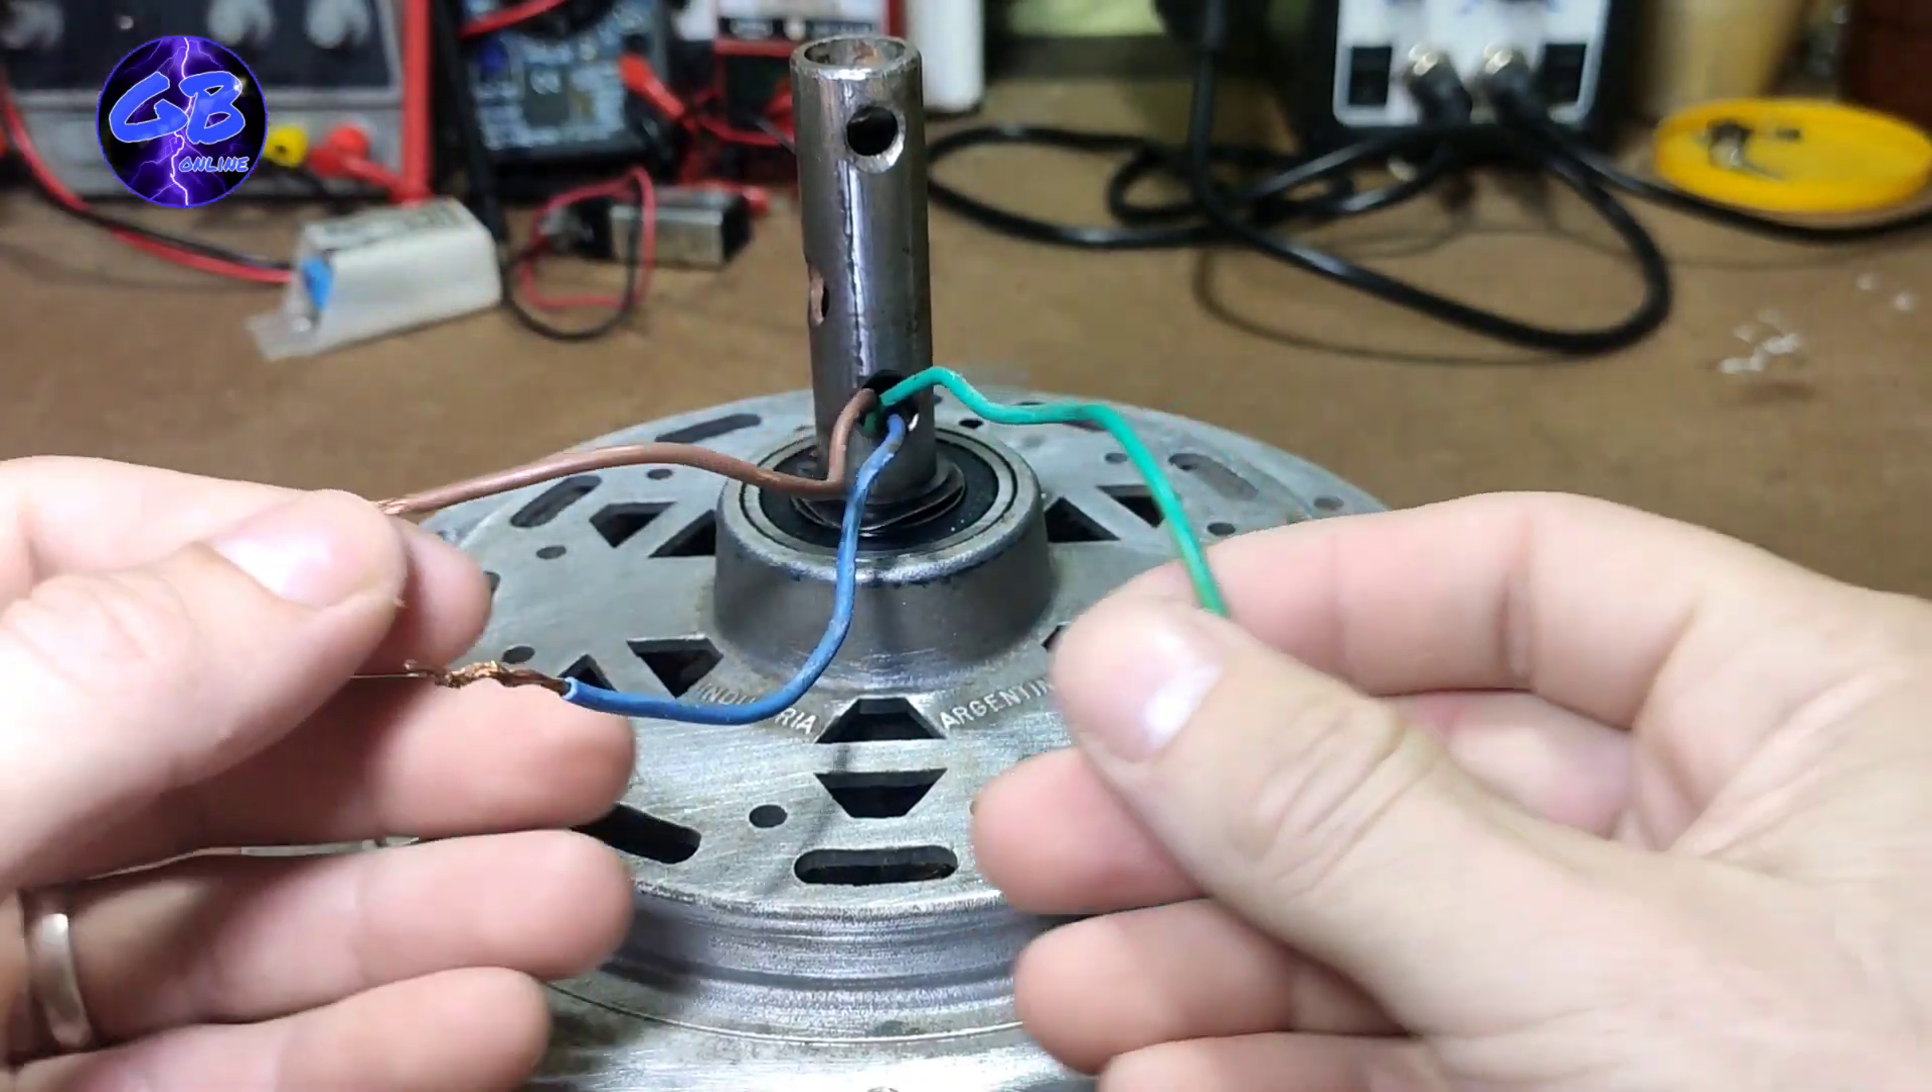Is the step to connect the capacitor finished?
No.